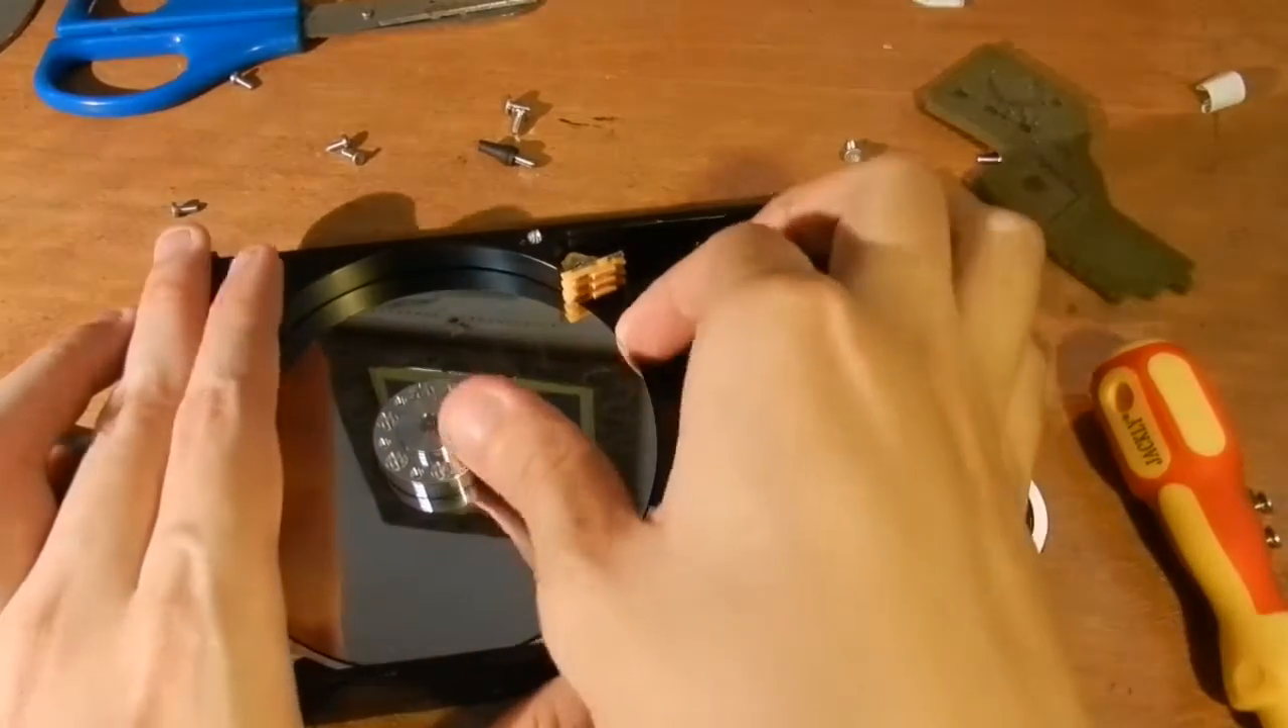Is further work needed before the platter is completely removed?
Yes.